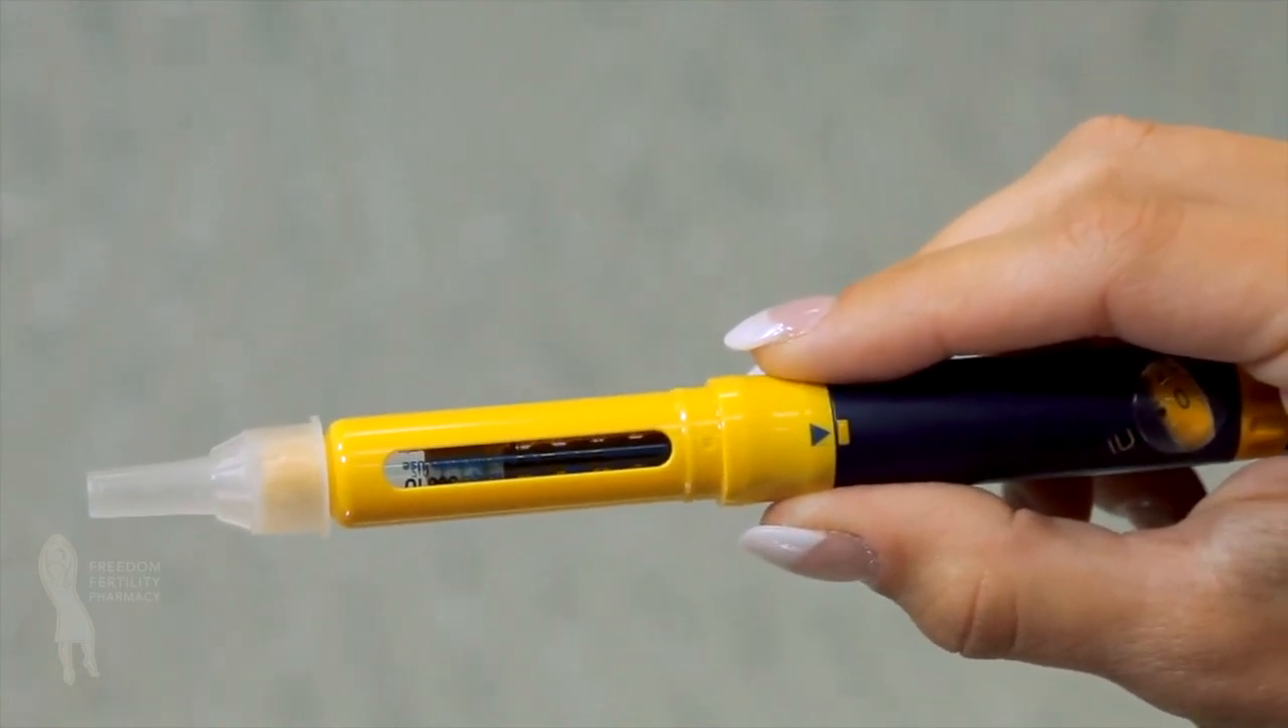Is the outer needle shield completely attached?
Yes.